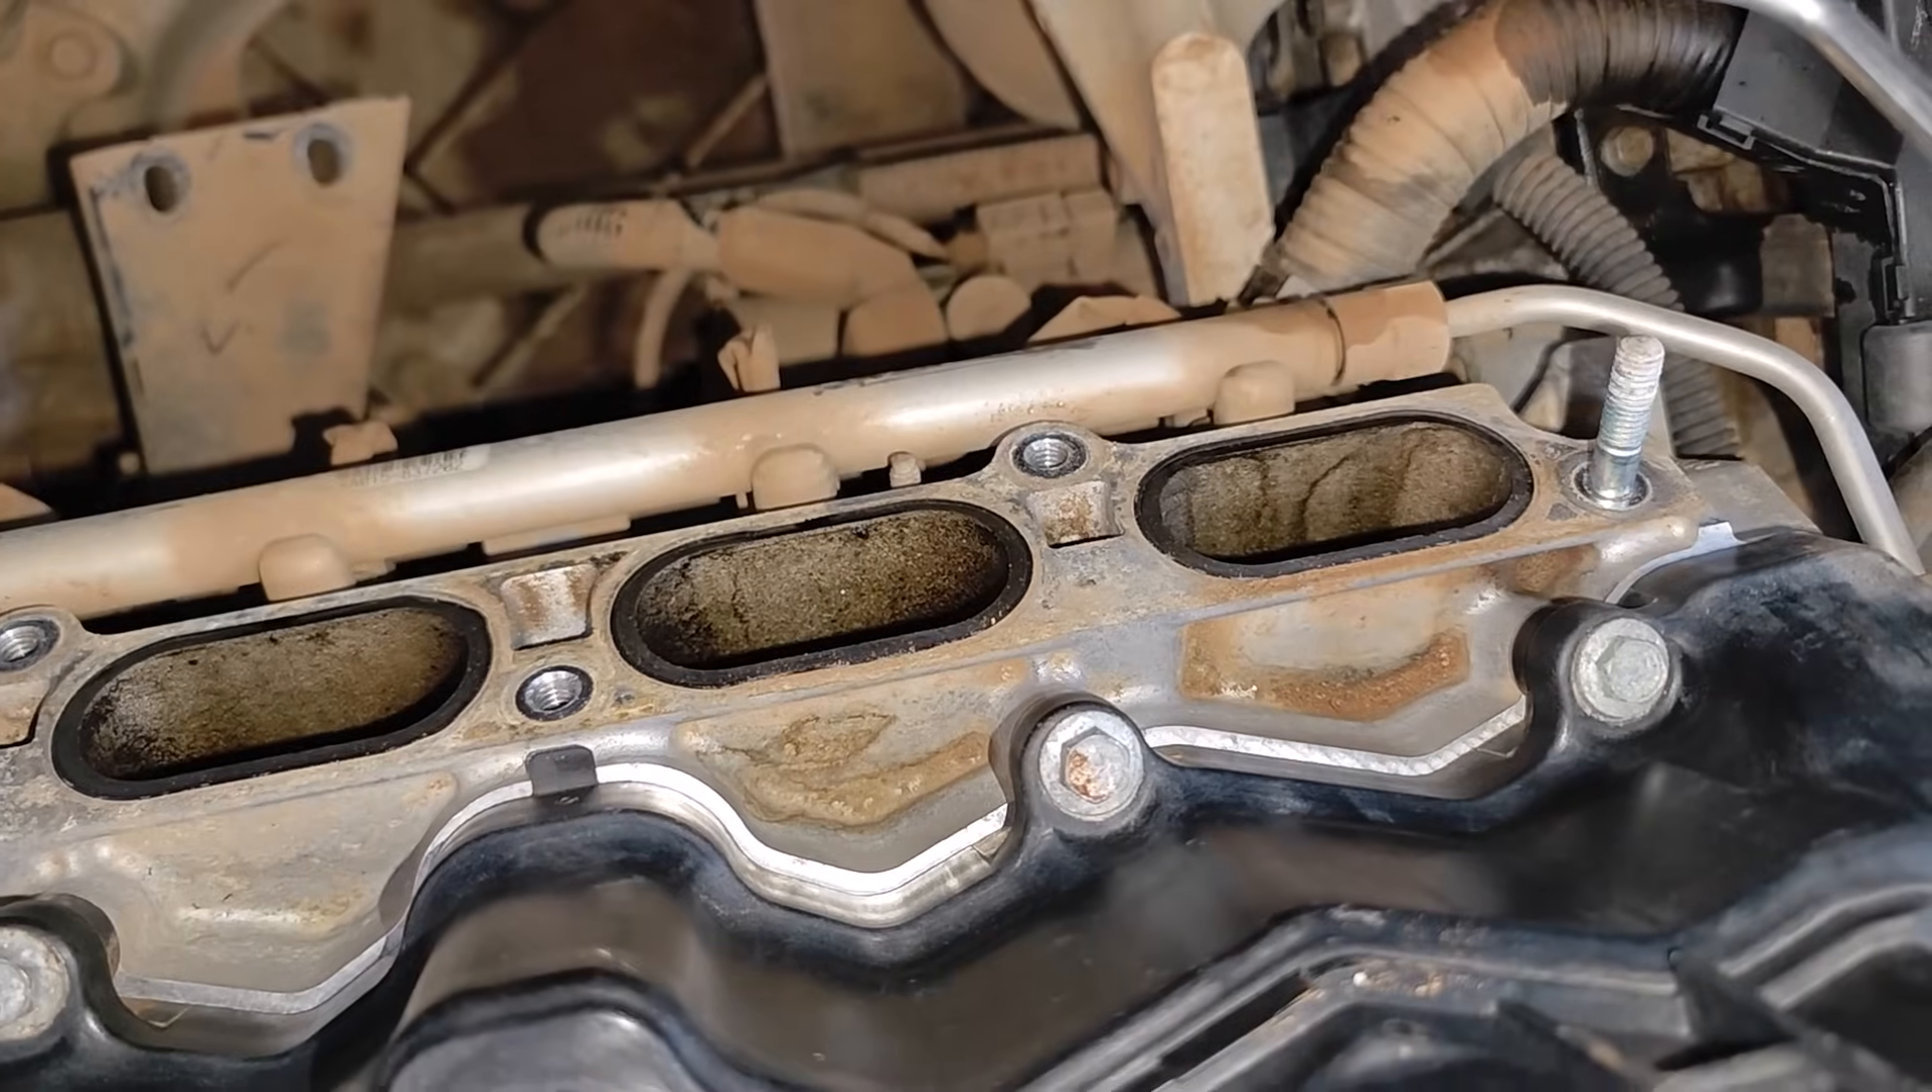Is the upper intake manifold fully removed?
Yes.